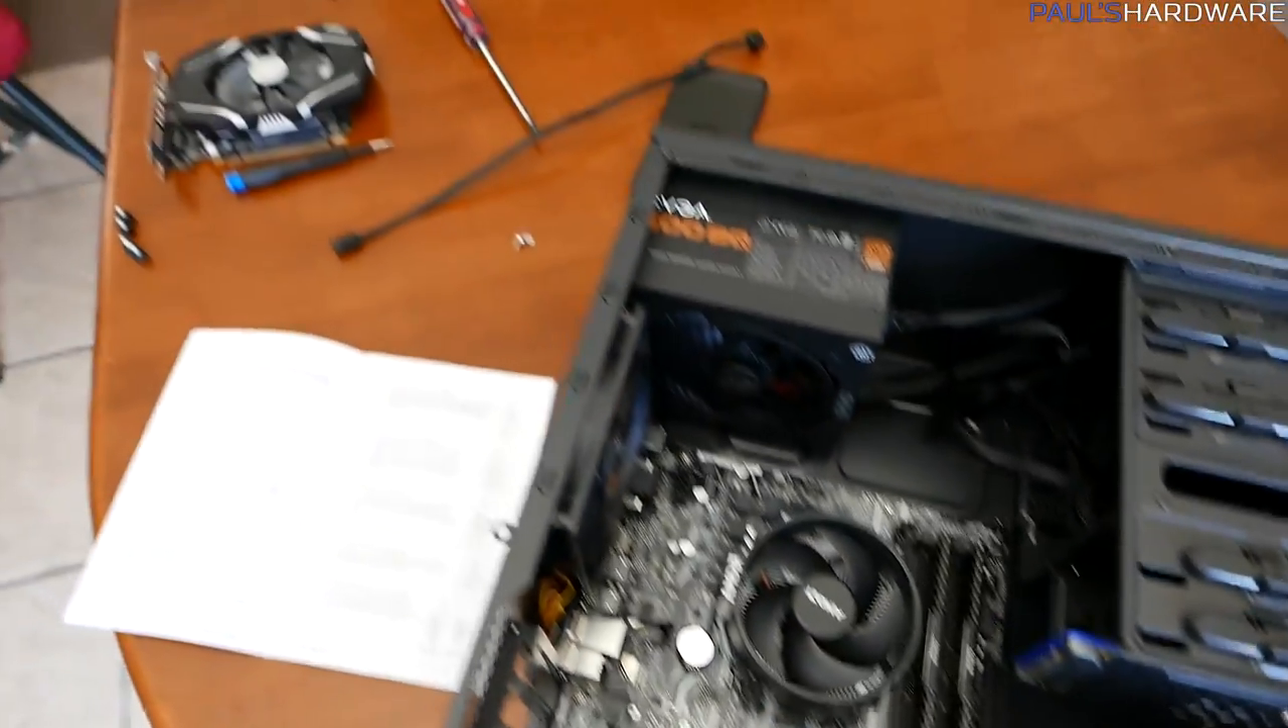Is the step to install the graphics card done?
No.